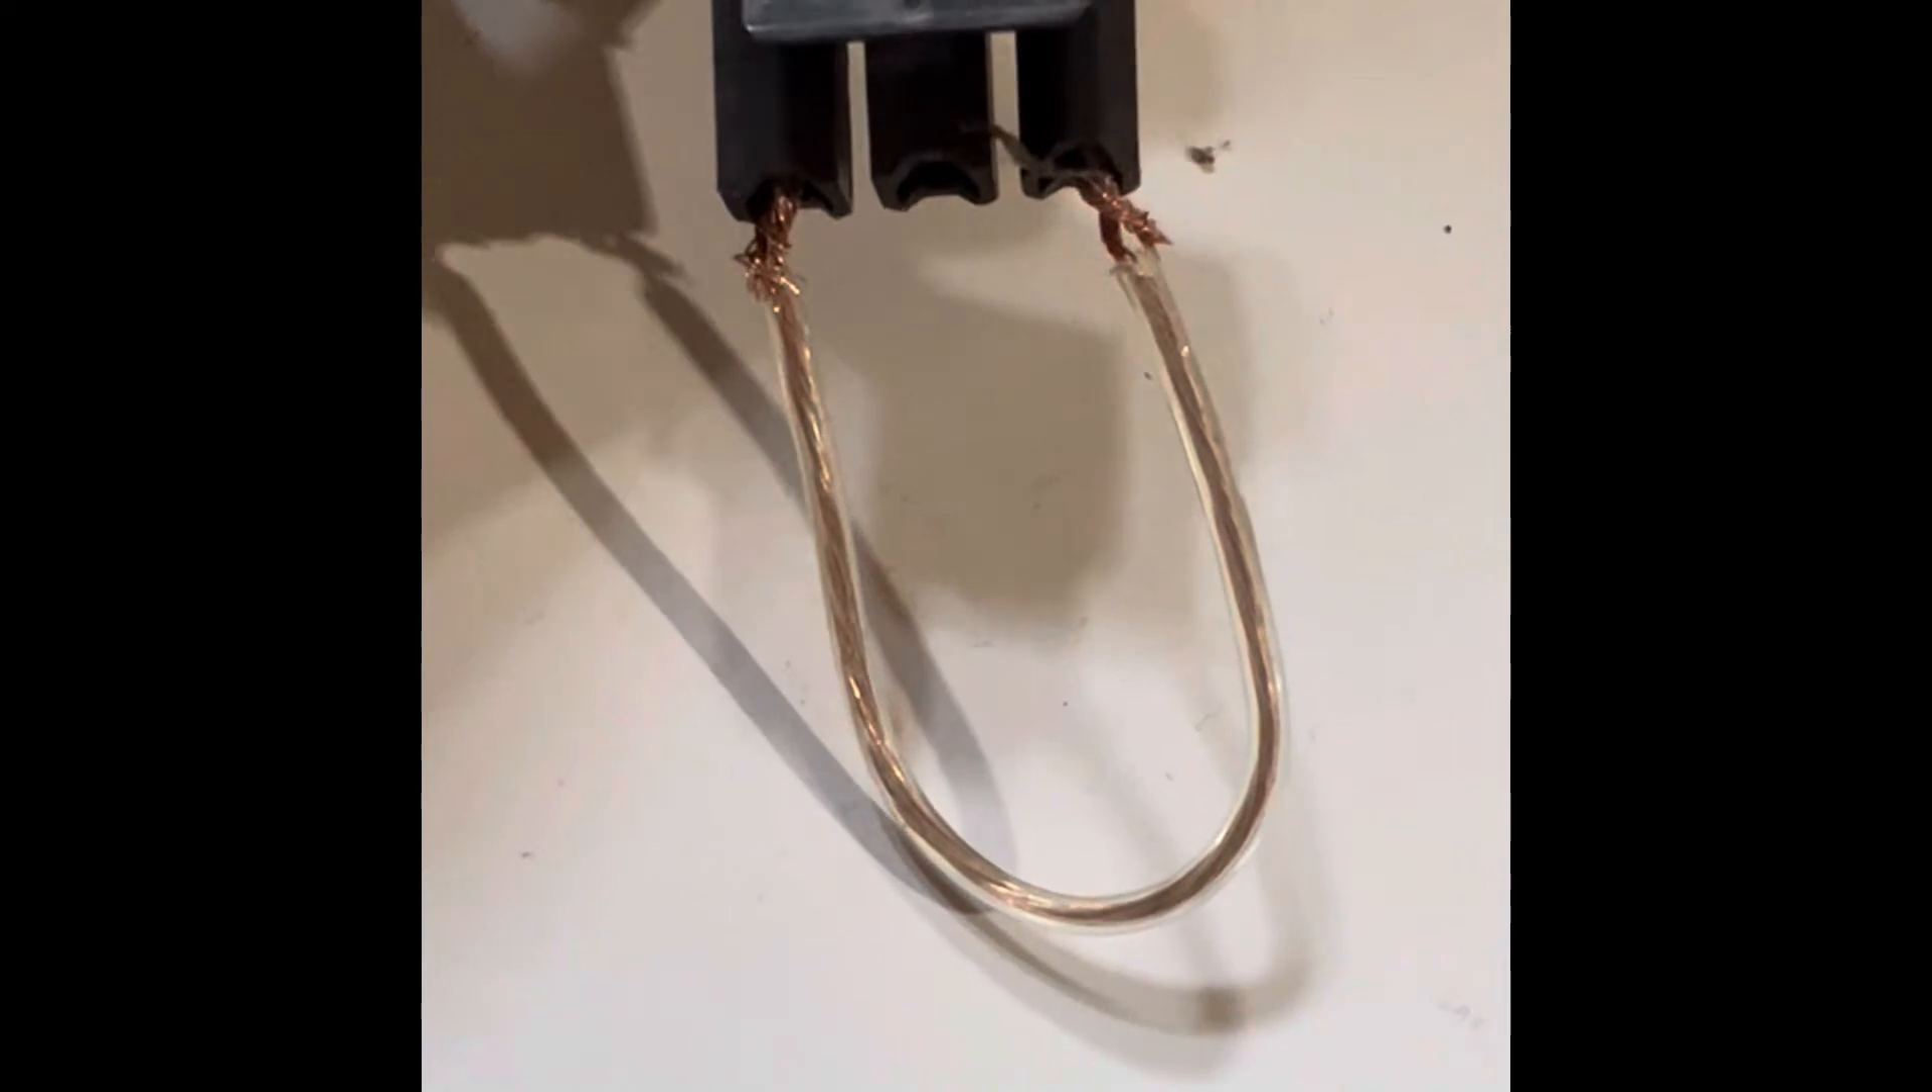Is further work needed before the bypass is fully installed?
No.